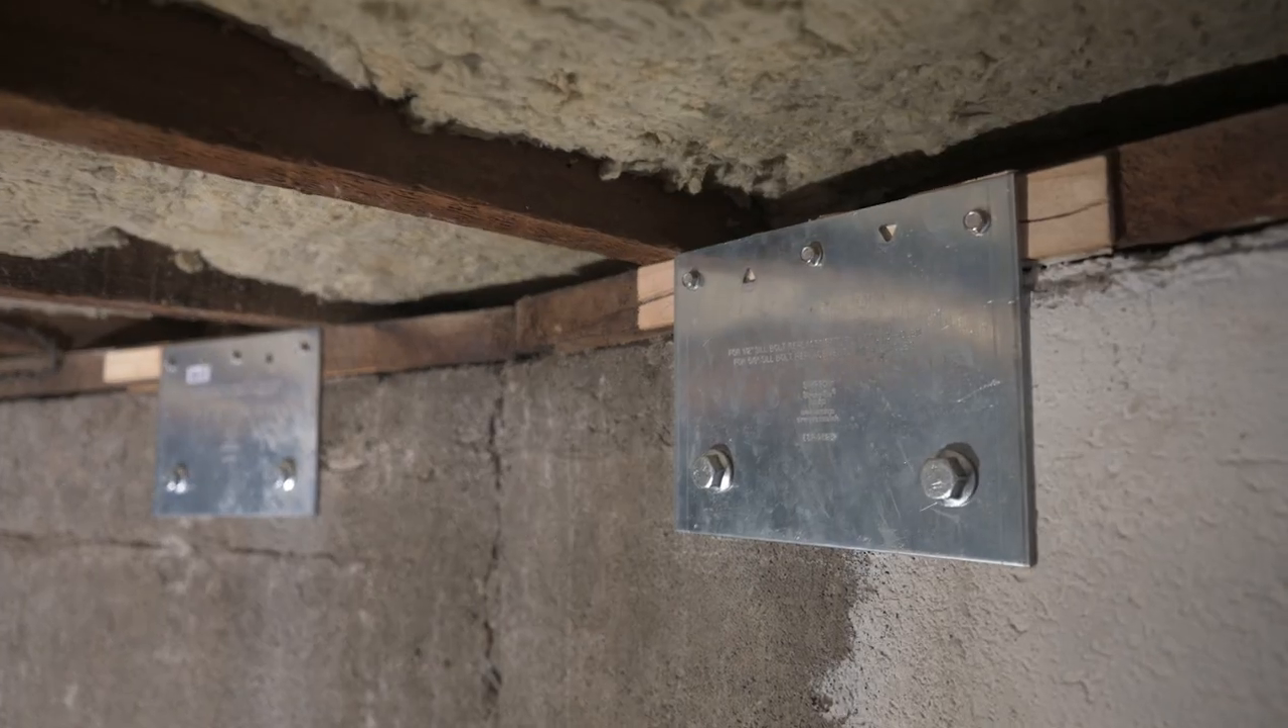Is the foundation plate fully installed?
Yes.